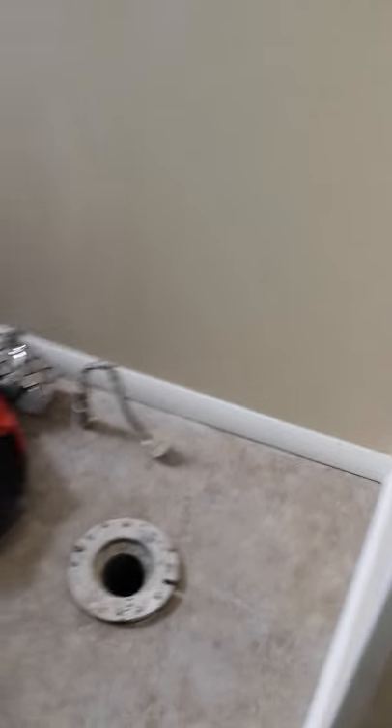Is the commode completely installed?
No.